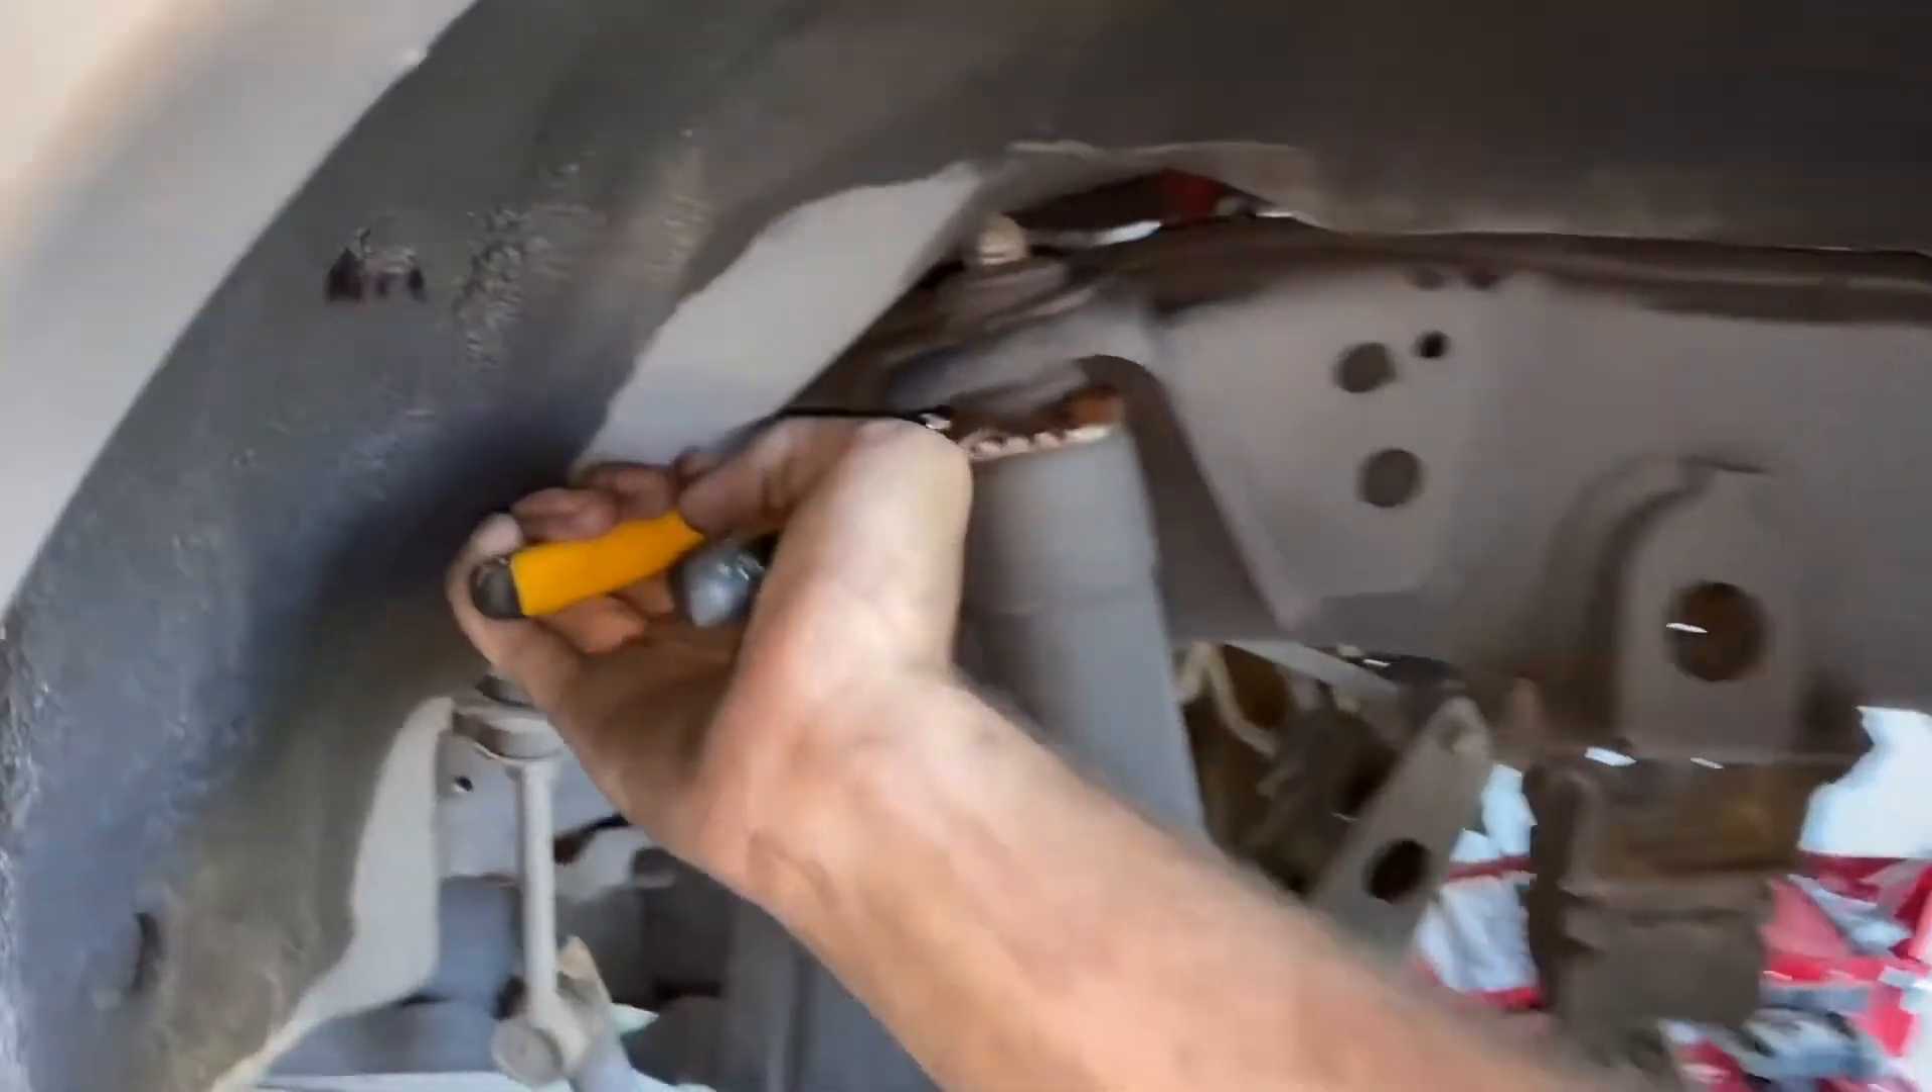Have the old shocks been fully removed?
No.